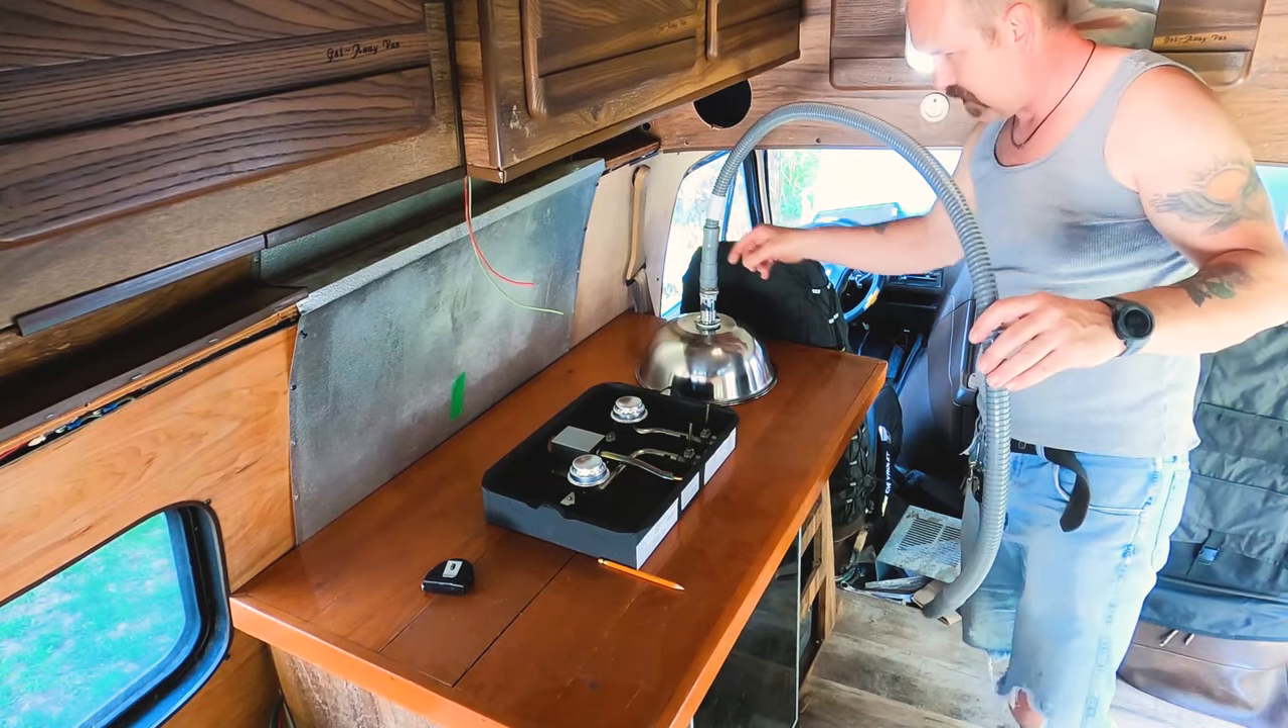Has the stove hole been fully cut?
No.